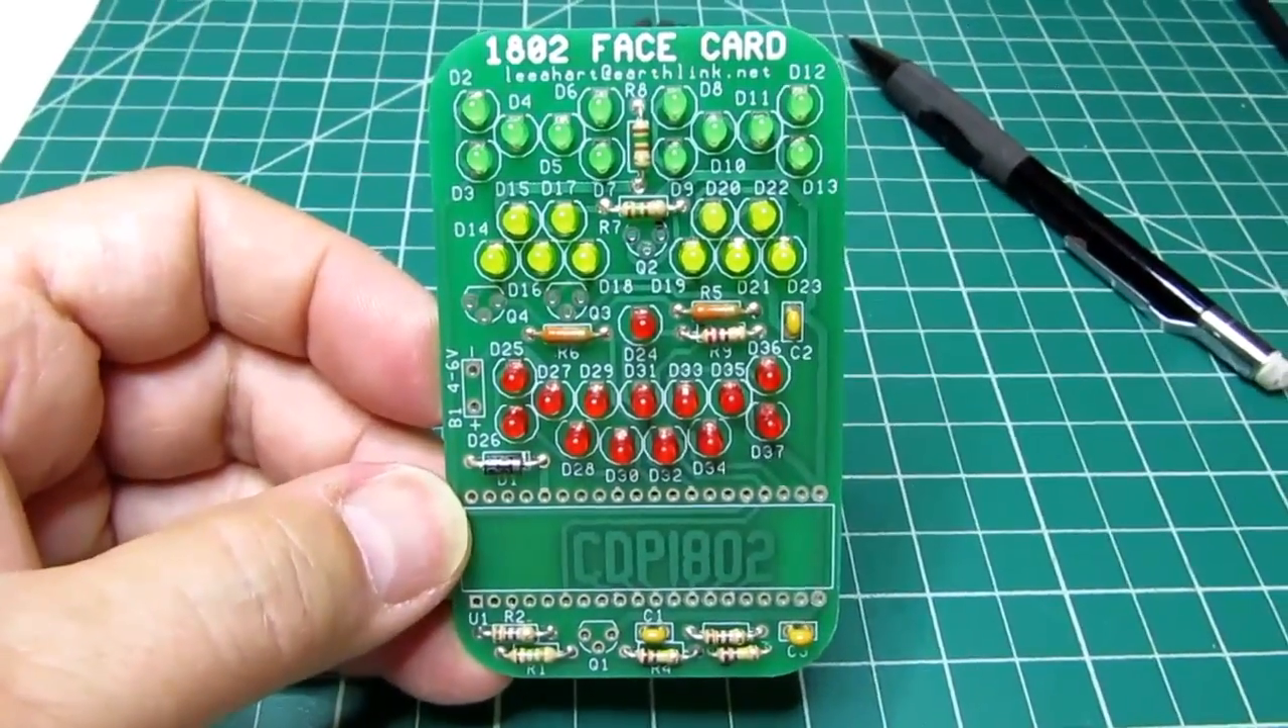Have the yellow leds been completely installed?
Yes.